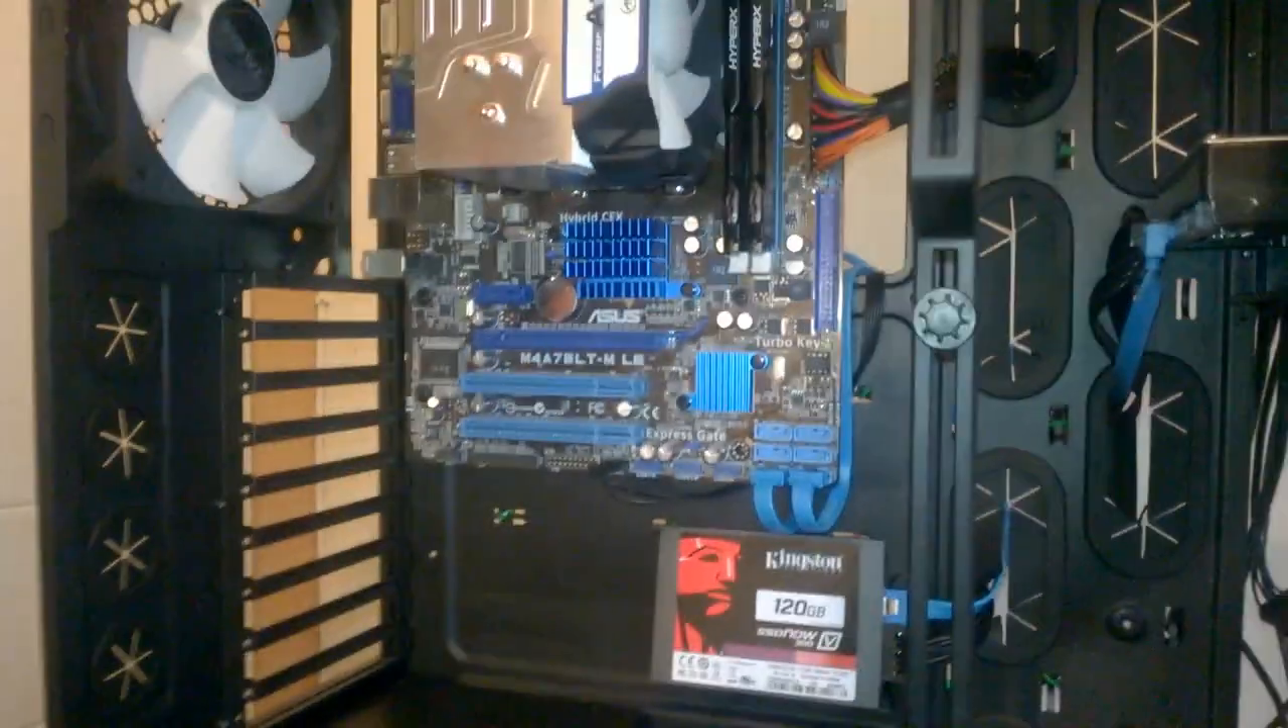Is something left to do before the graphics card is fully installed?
Yes.